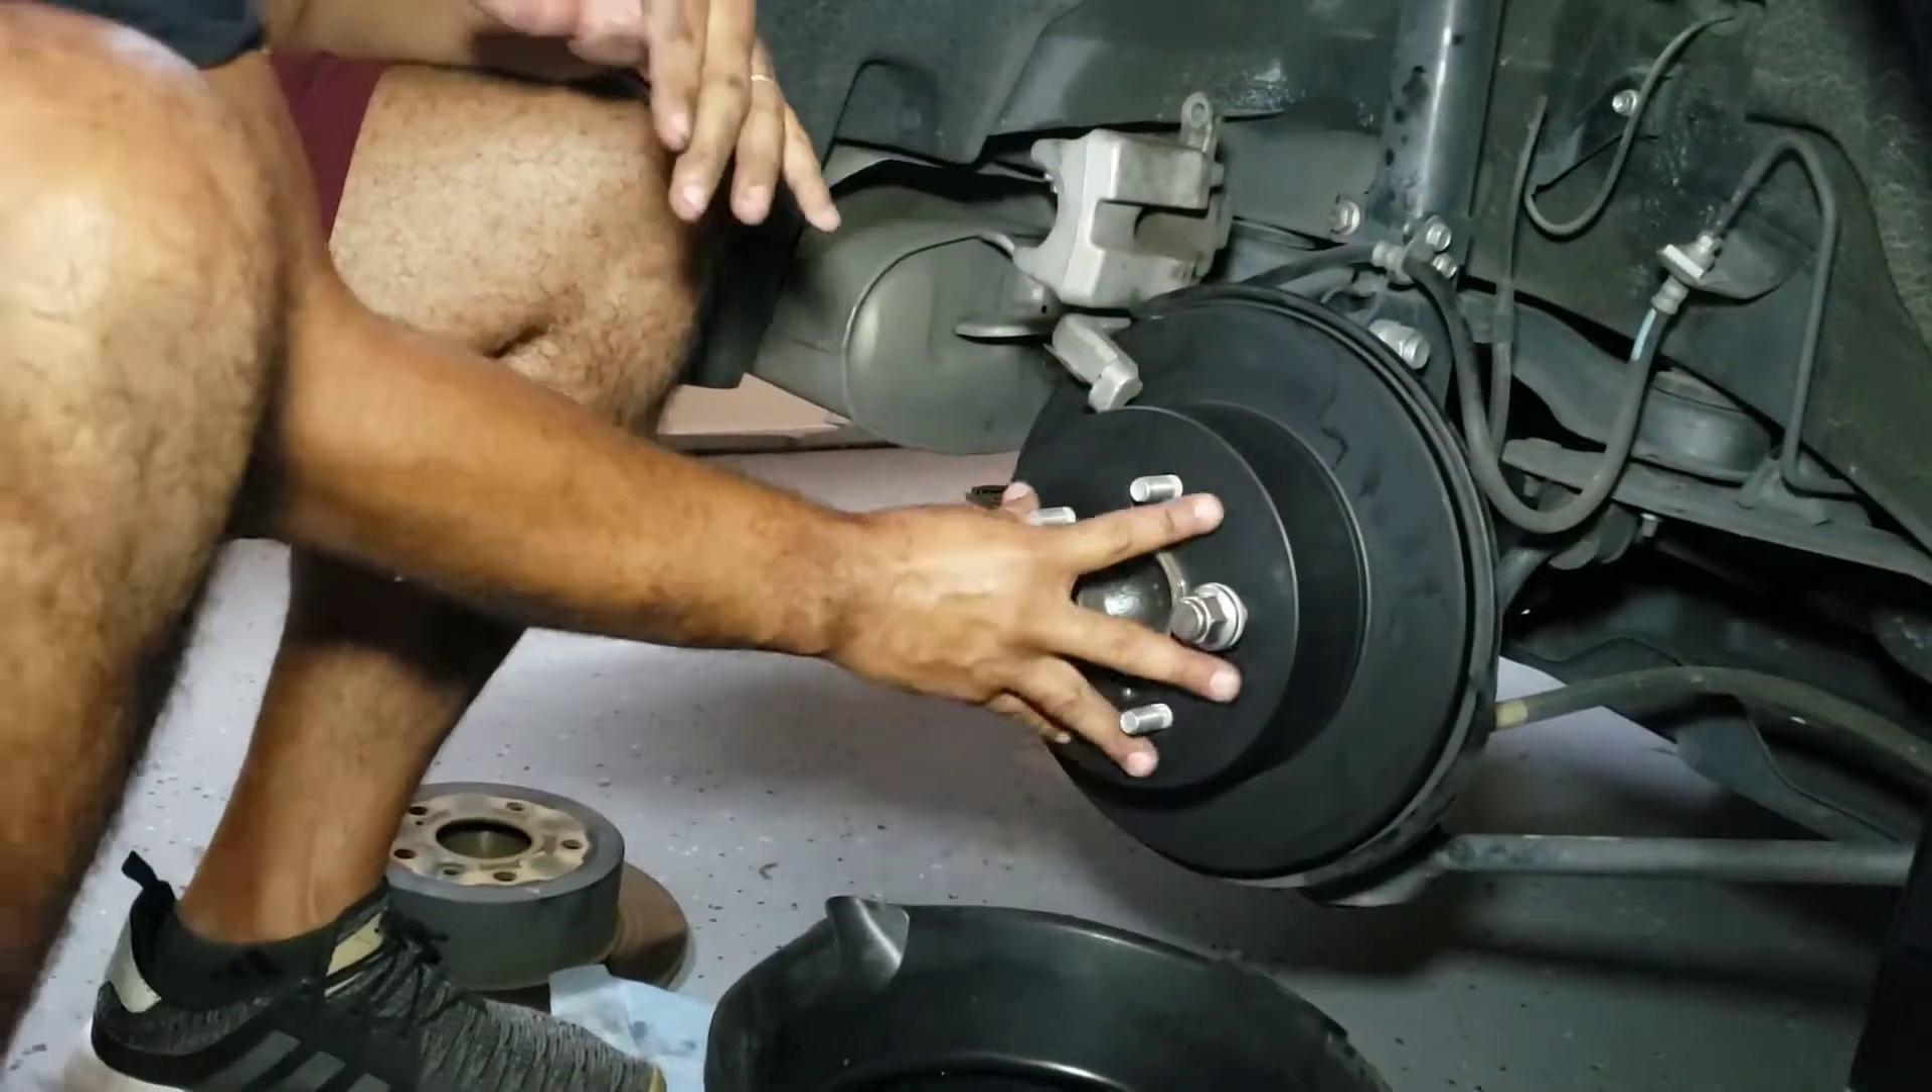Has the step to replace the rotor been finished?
Yes.